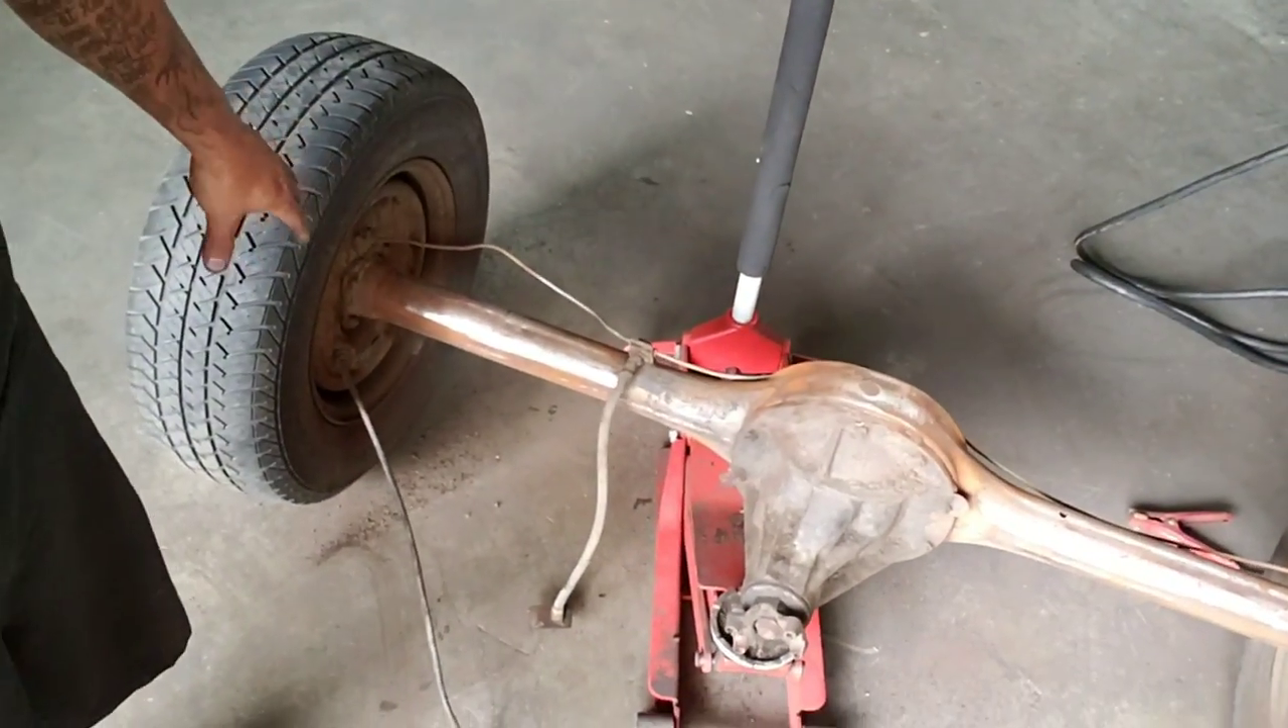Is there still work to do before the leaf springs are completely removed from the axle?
No.